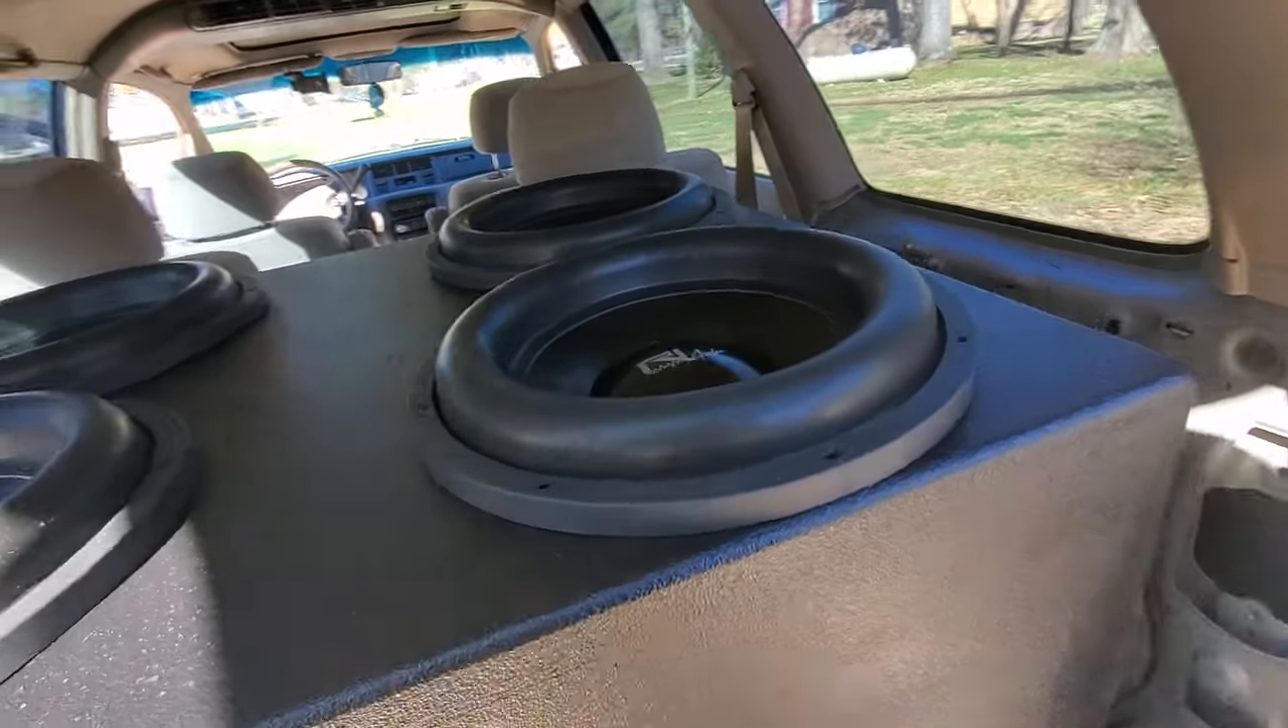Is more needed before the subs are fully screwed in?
Yes.